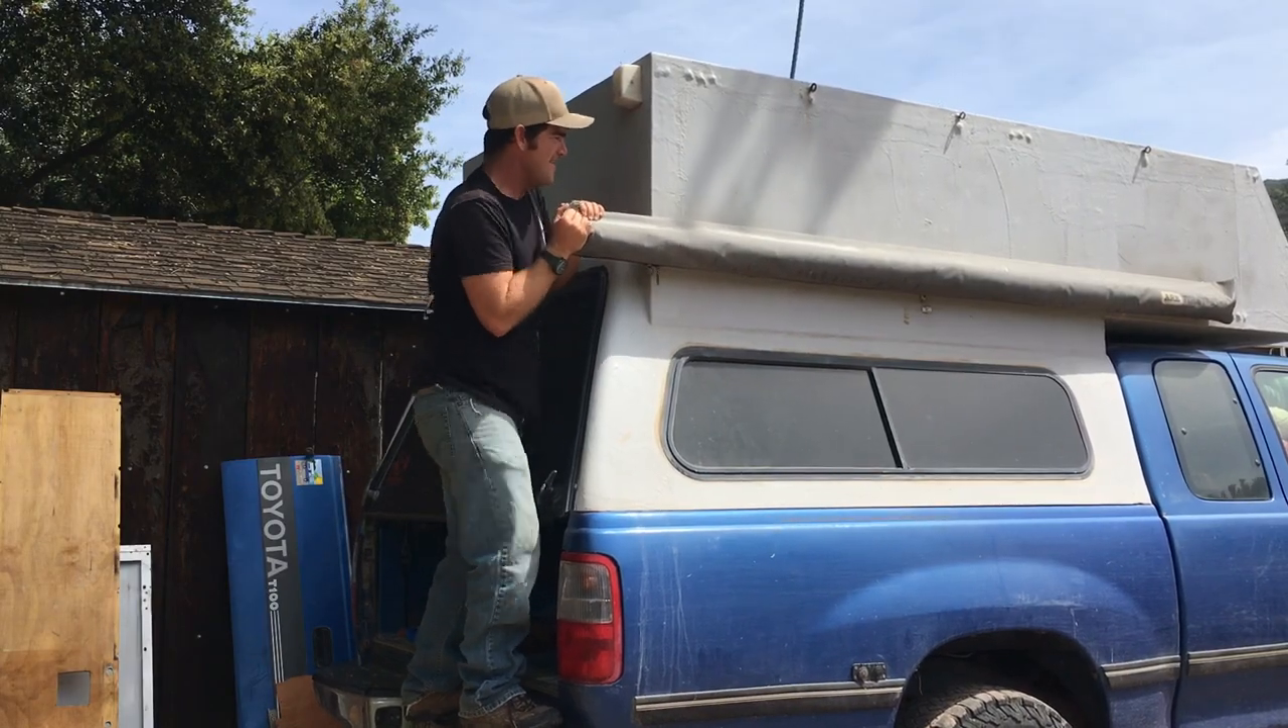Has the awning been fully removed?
No.